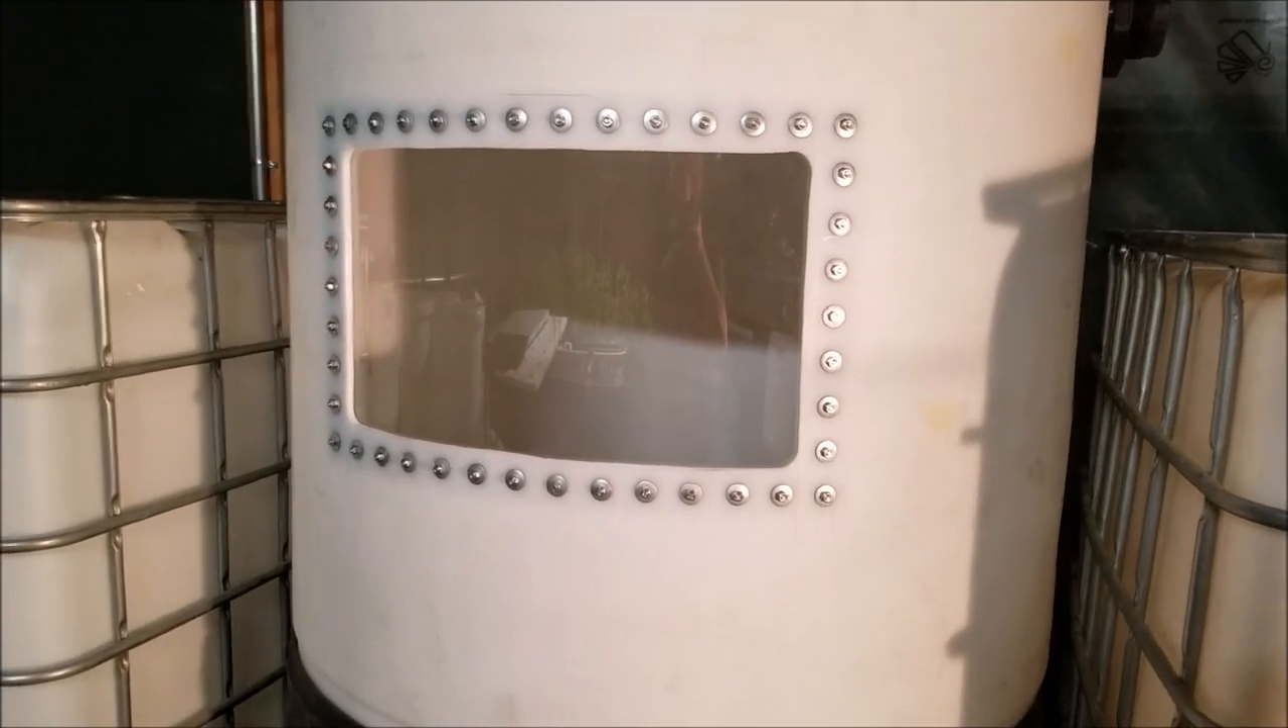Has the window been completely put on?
Yes.